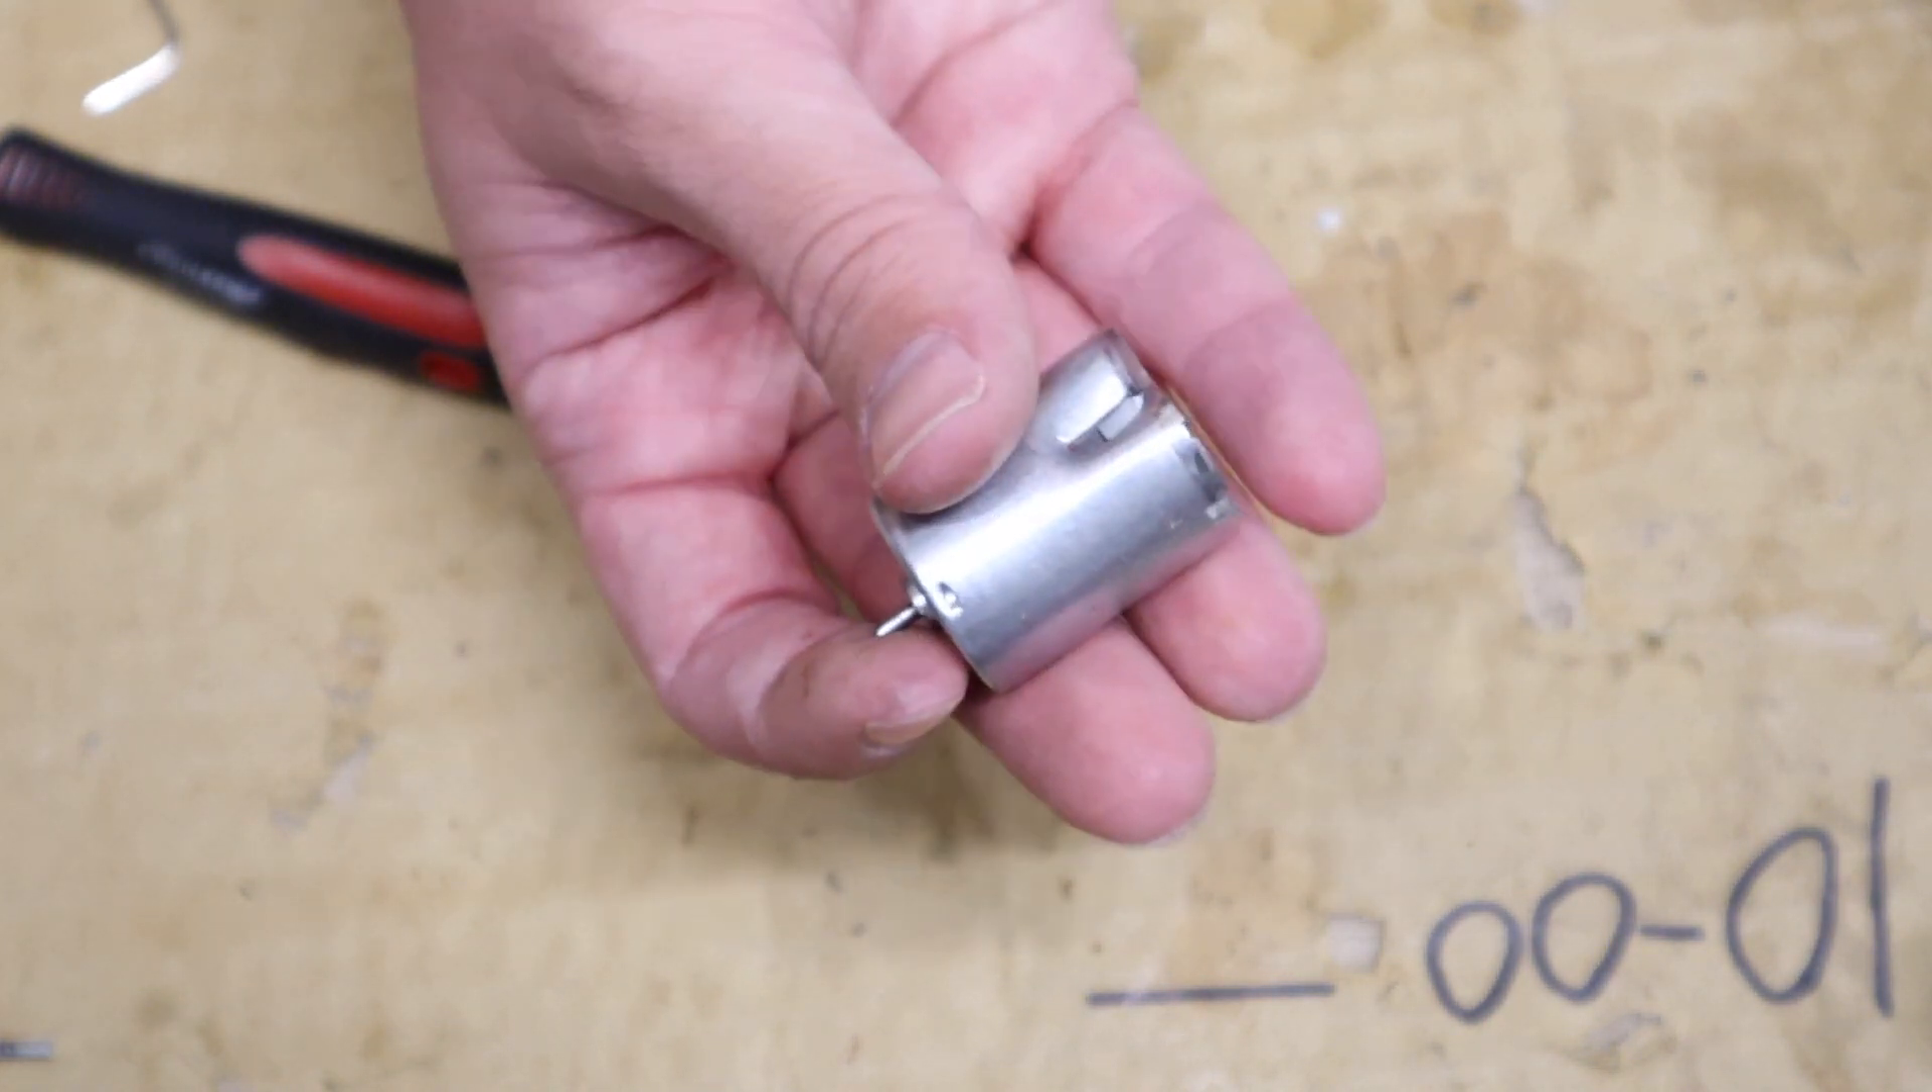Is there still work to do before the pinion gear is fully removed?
No.